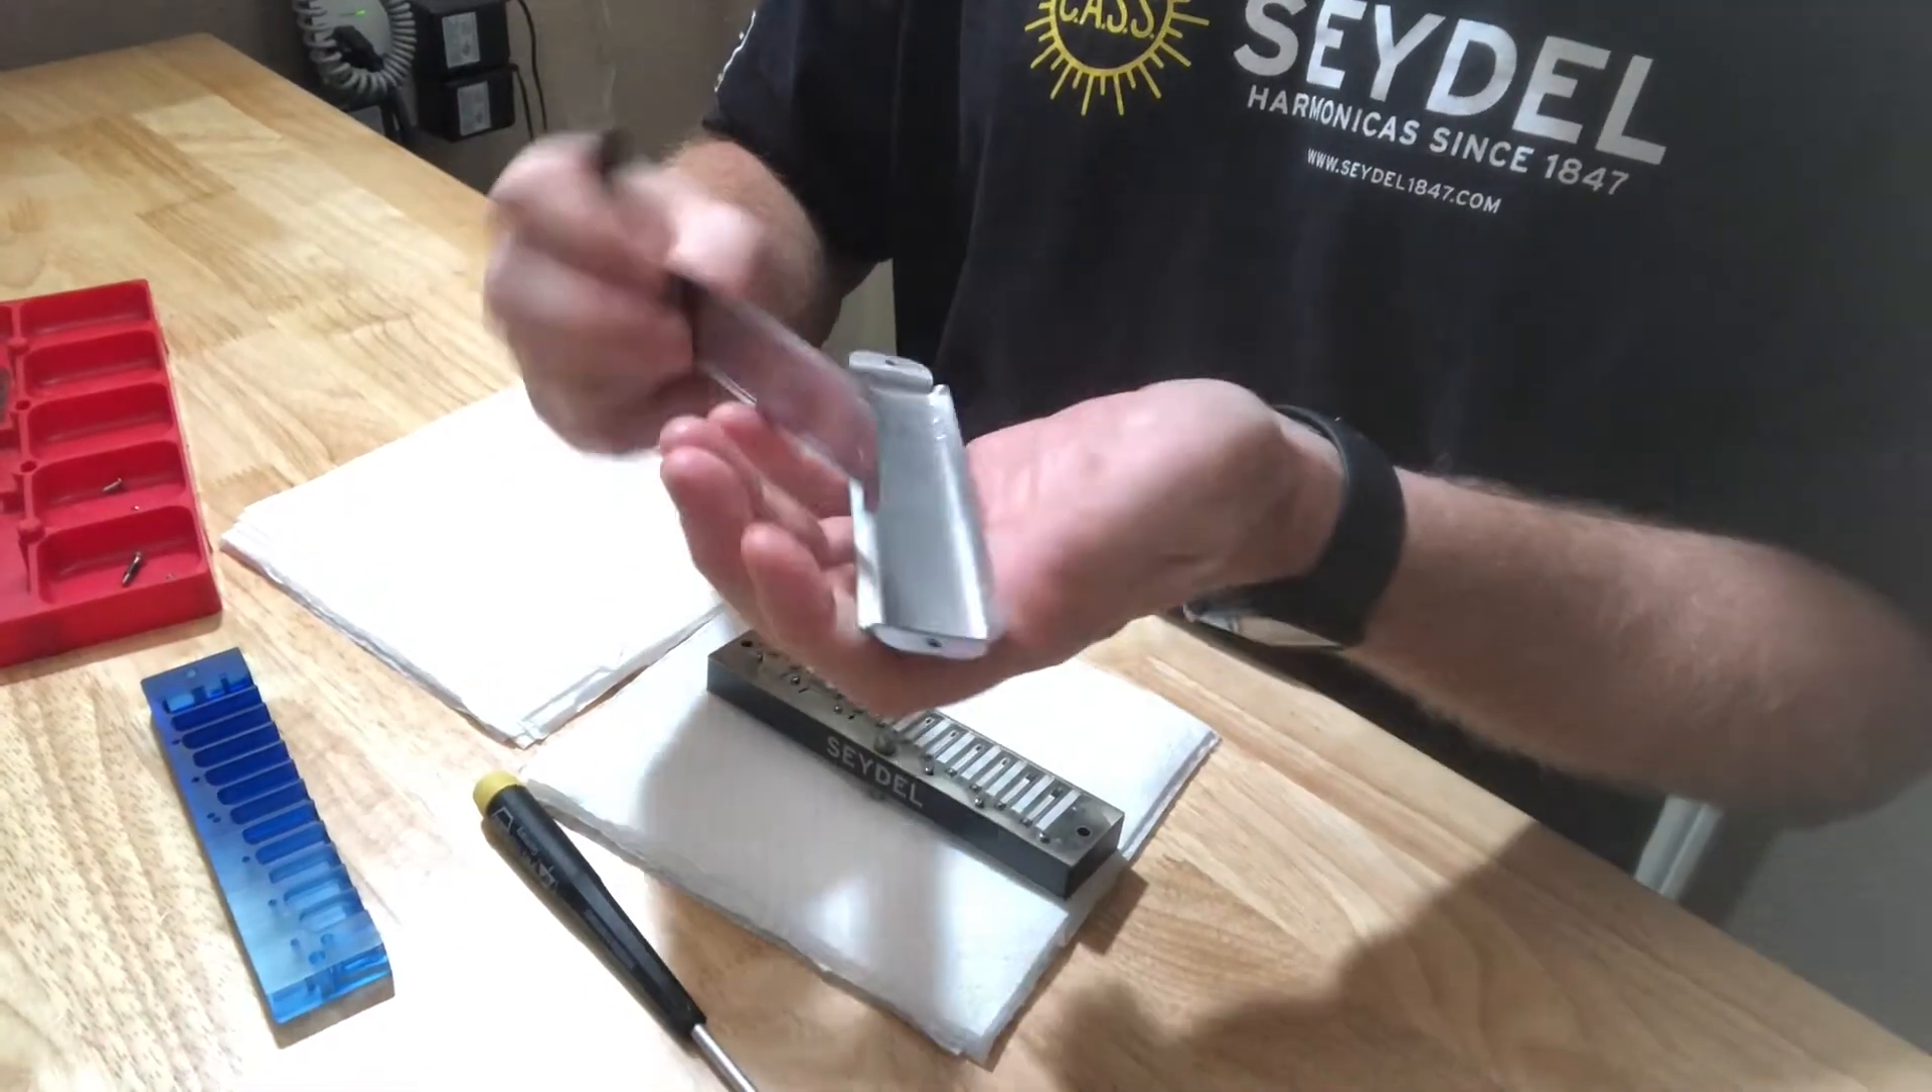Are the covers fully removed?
Yes.